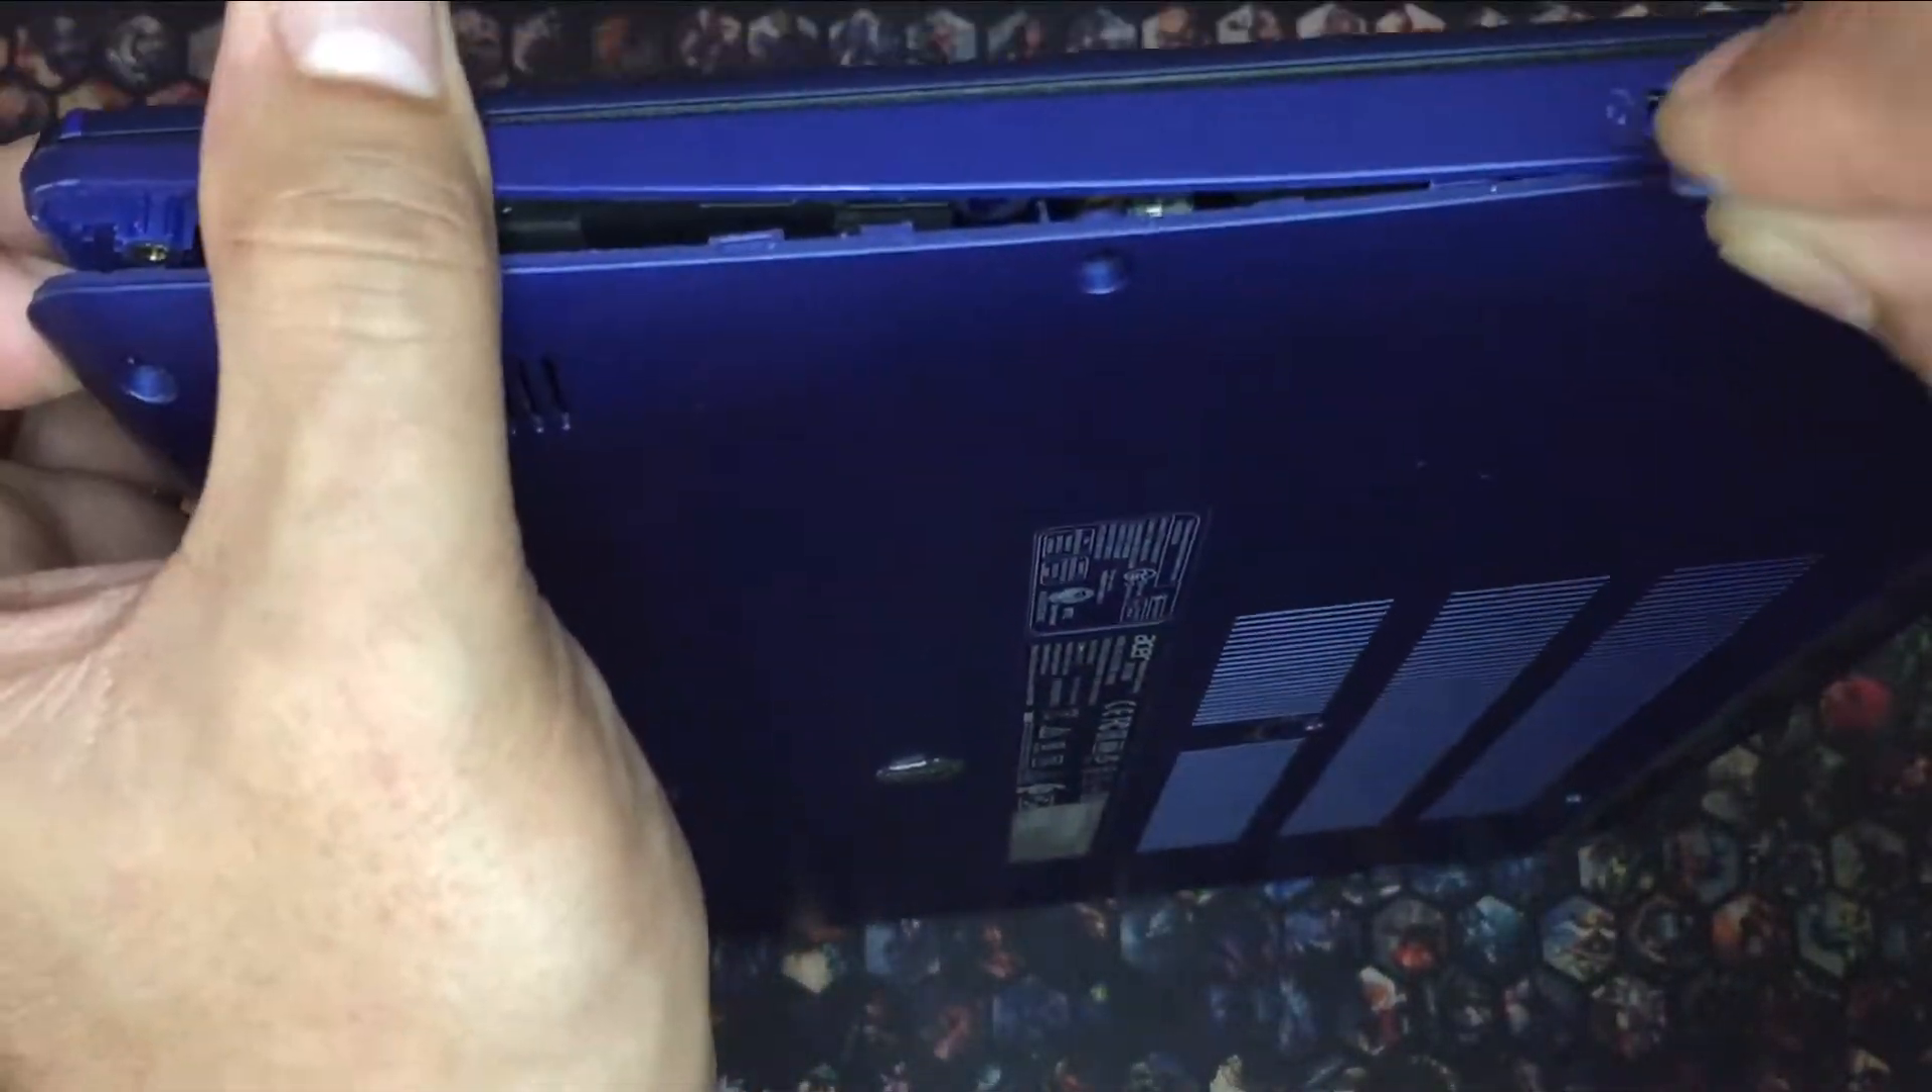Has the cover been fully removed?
No.